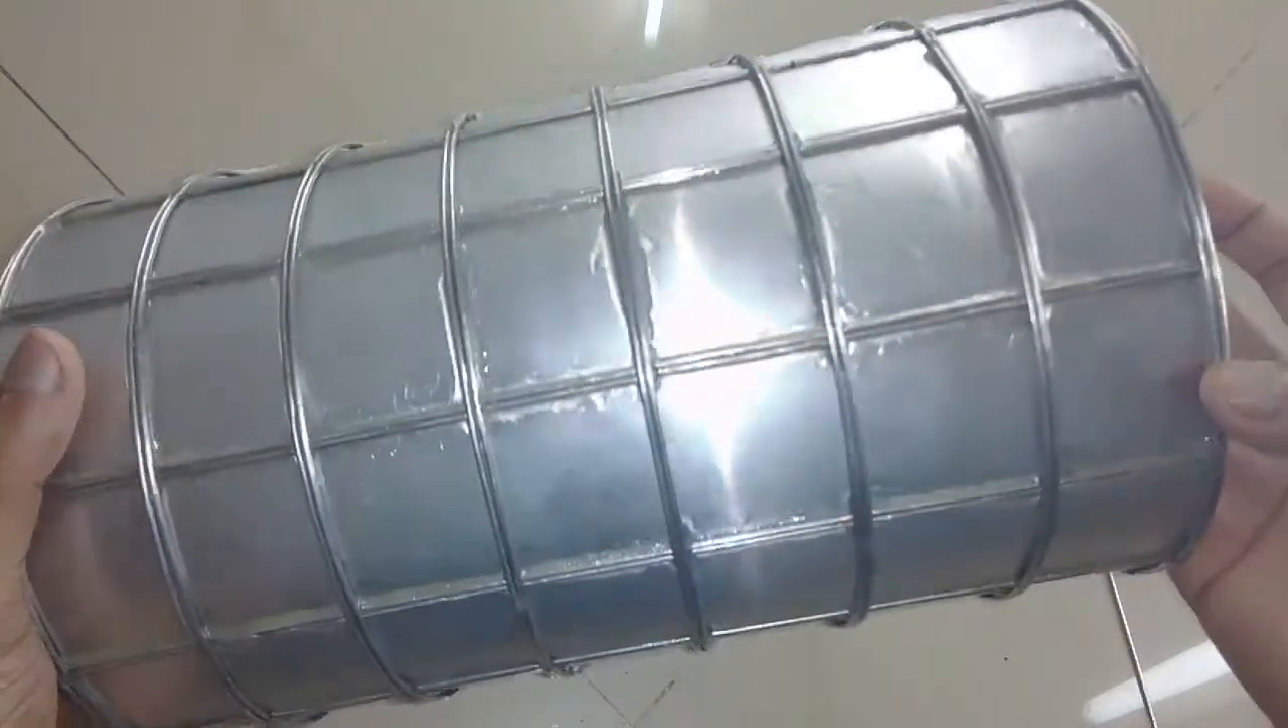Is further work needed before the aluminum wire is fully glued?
No.